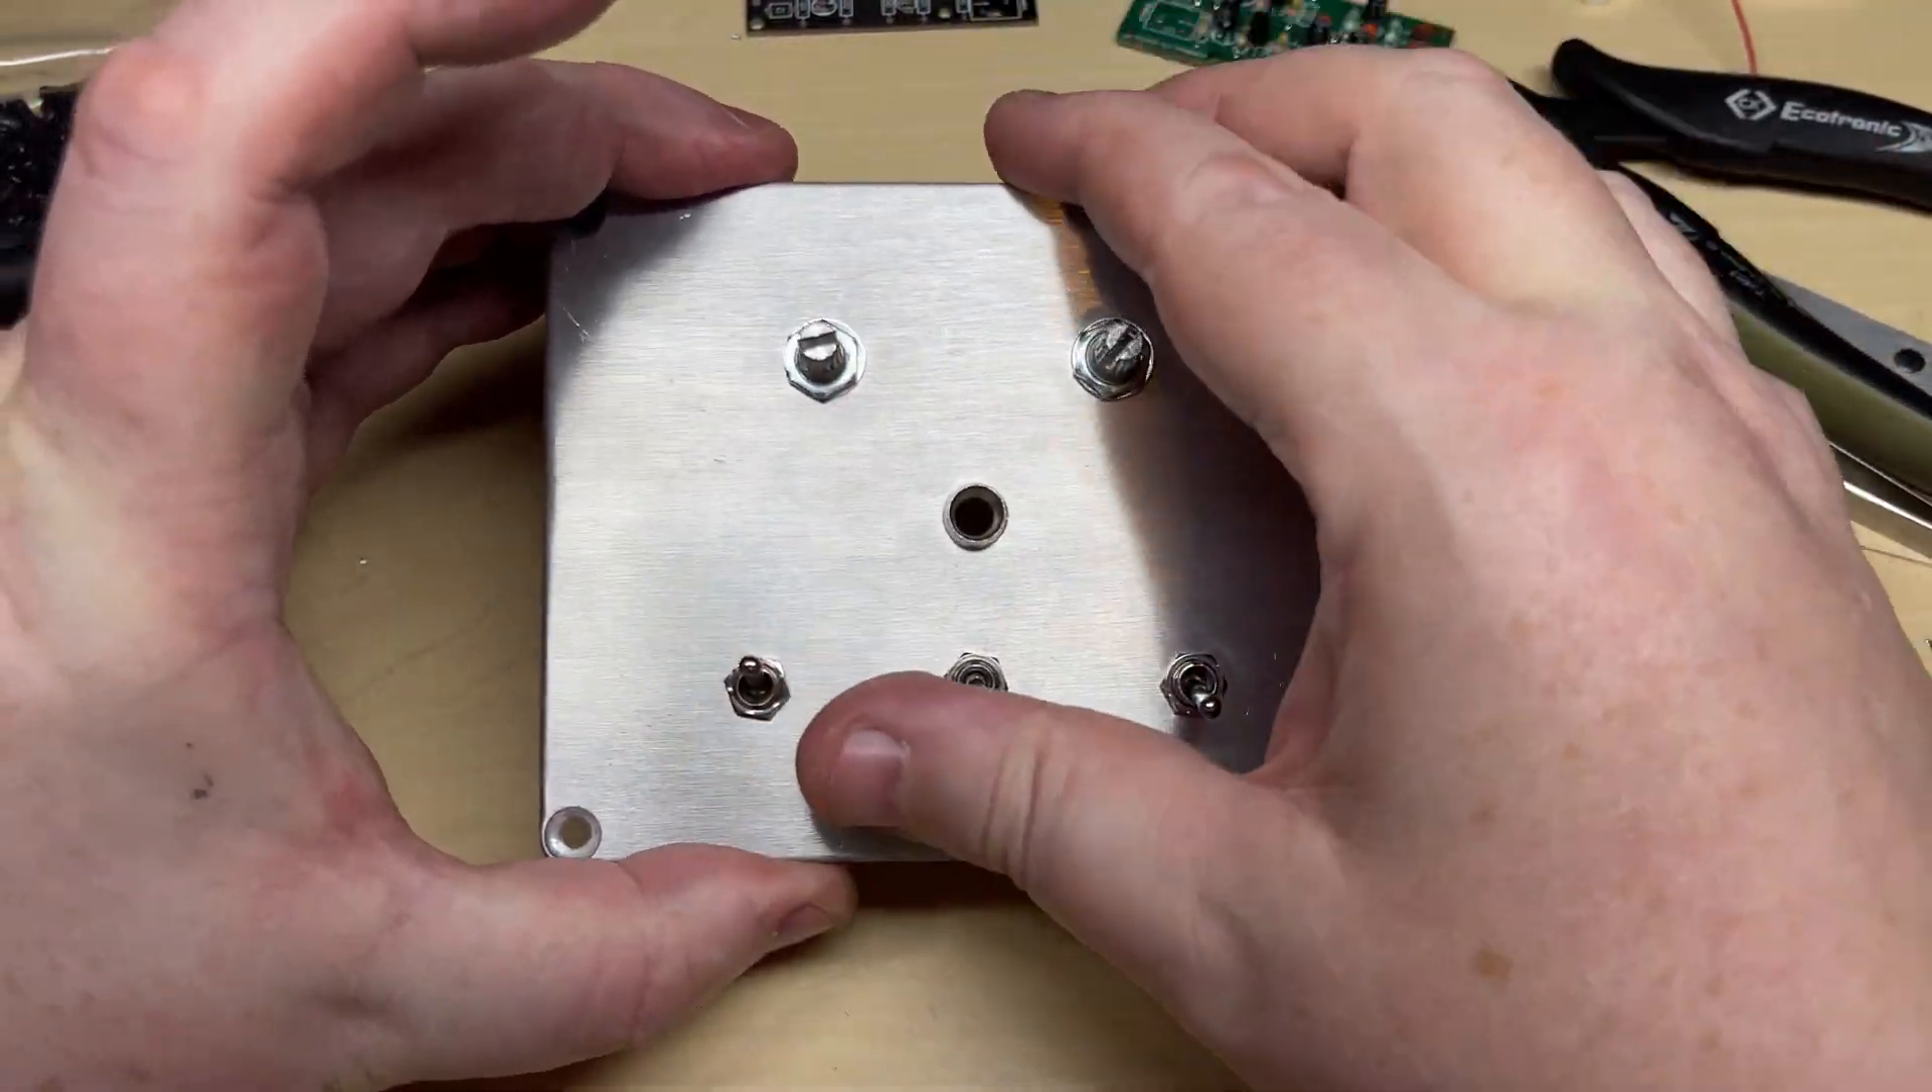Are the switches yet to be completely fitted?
No.